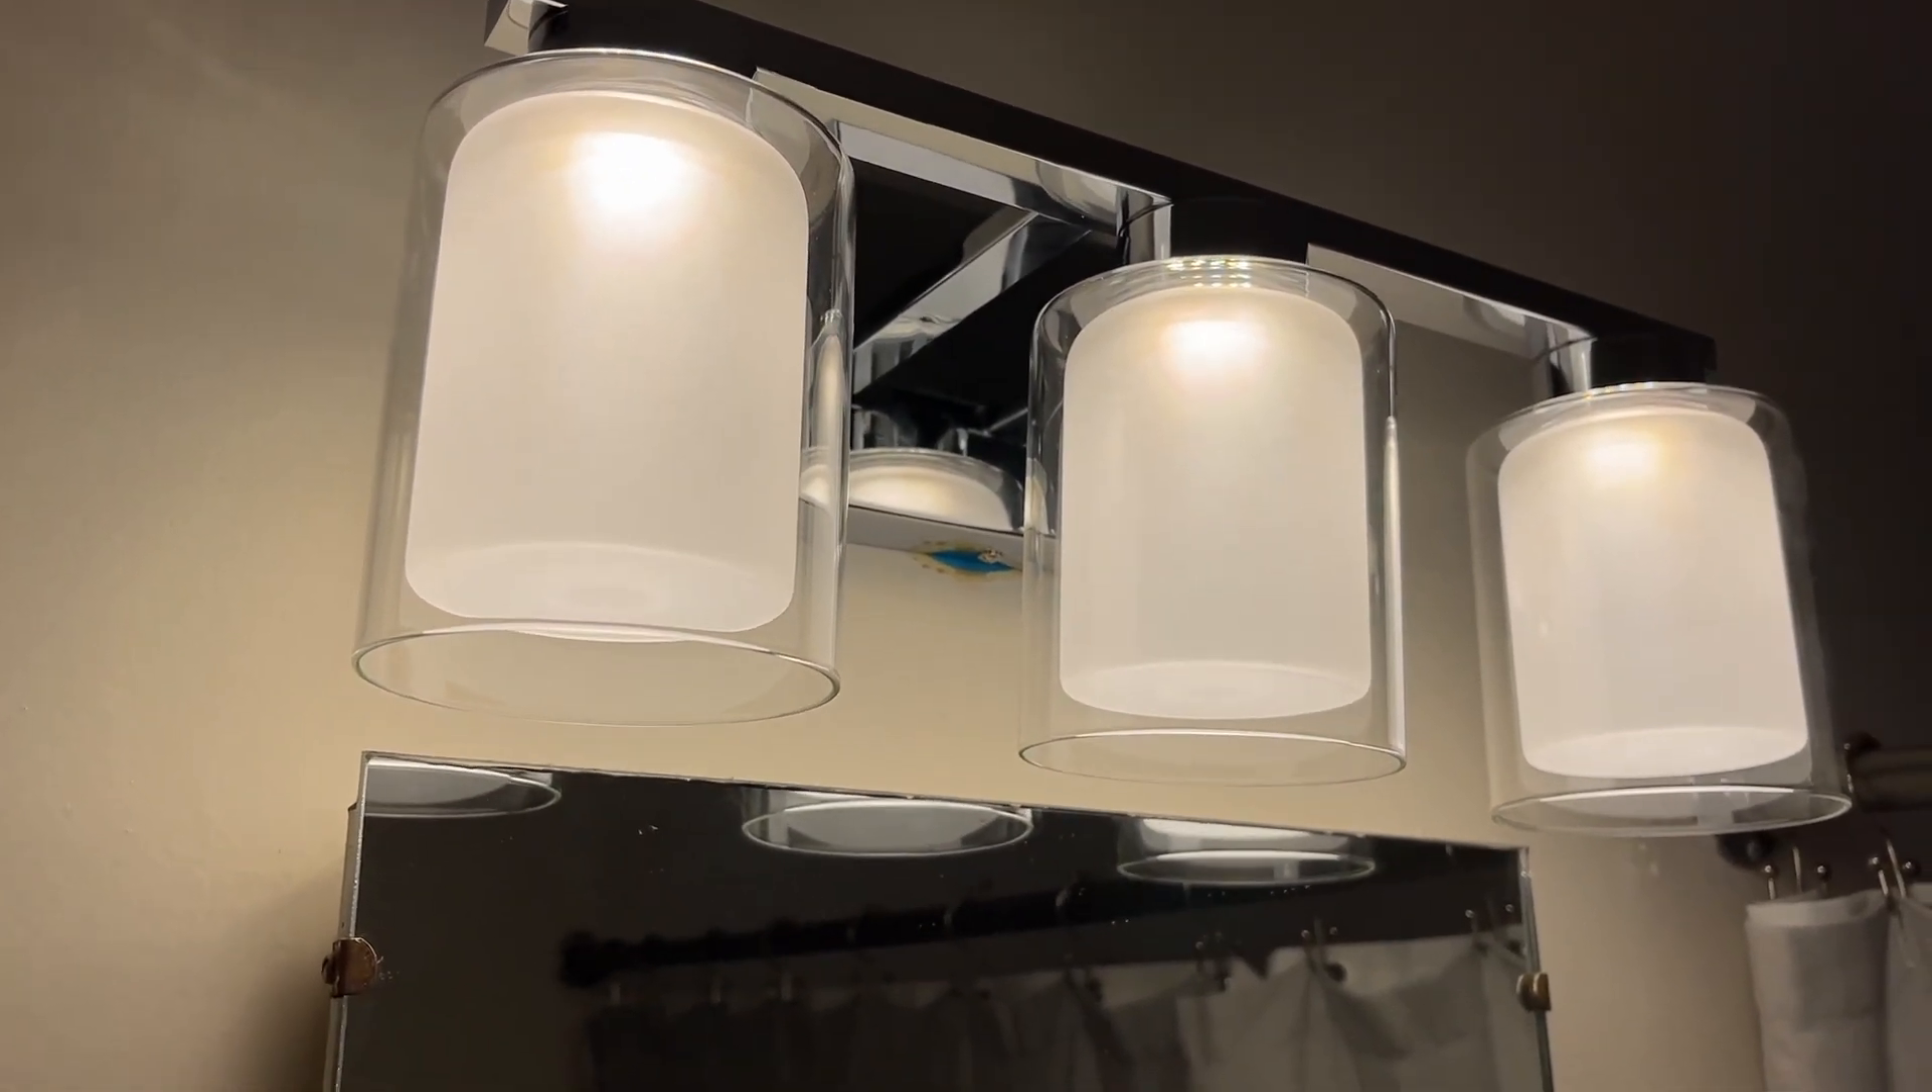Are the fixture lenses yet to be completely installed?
No.